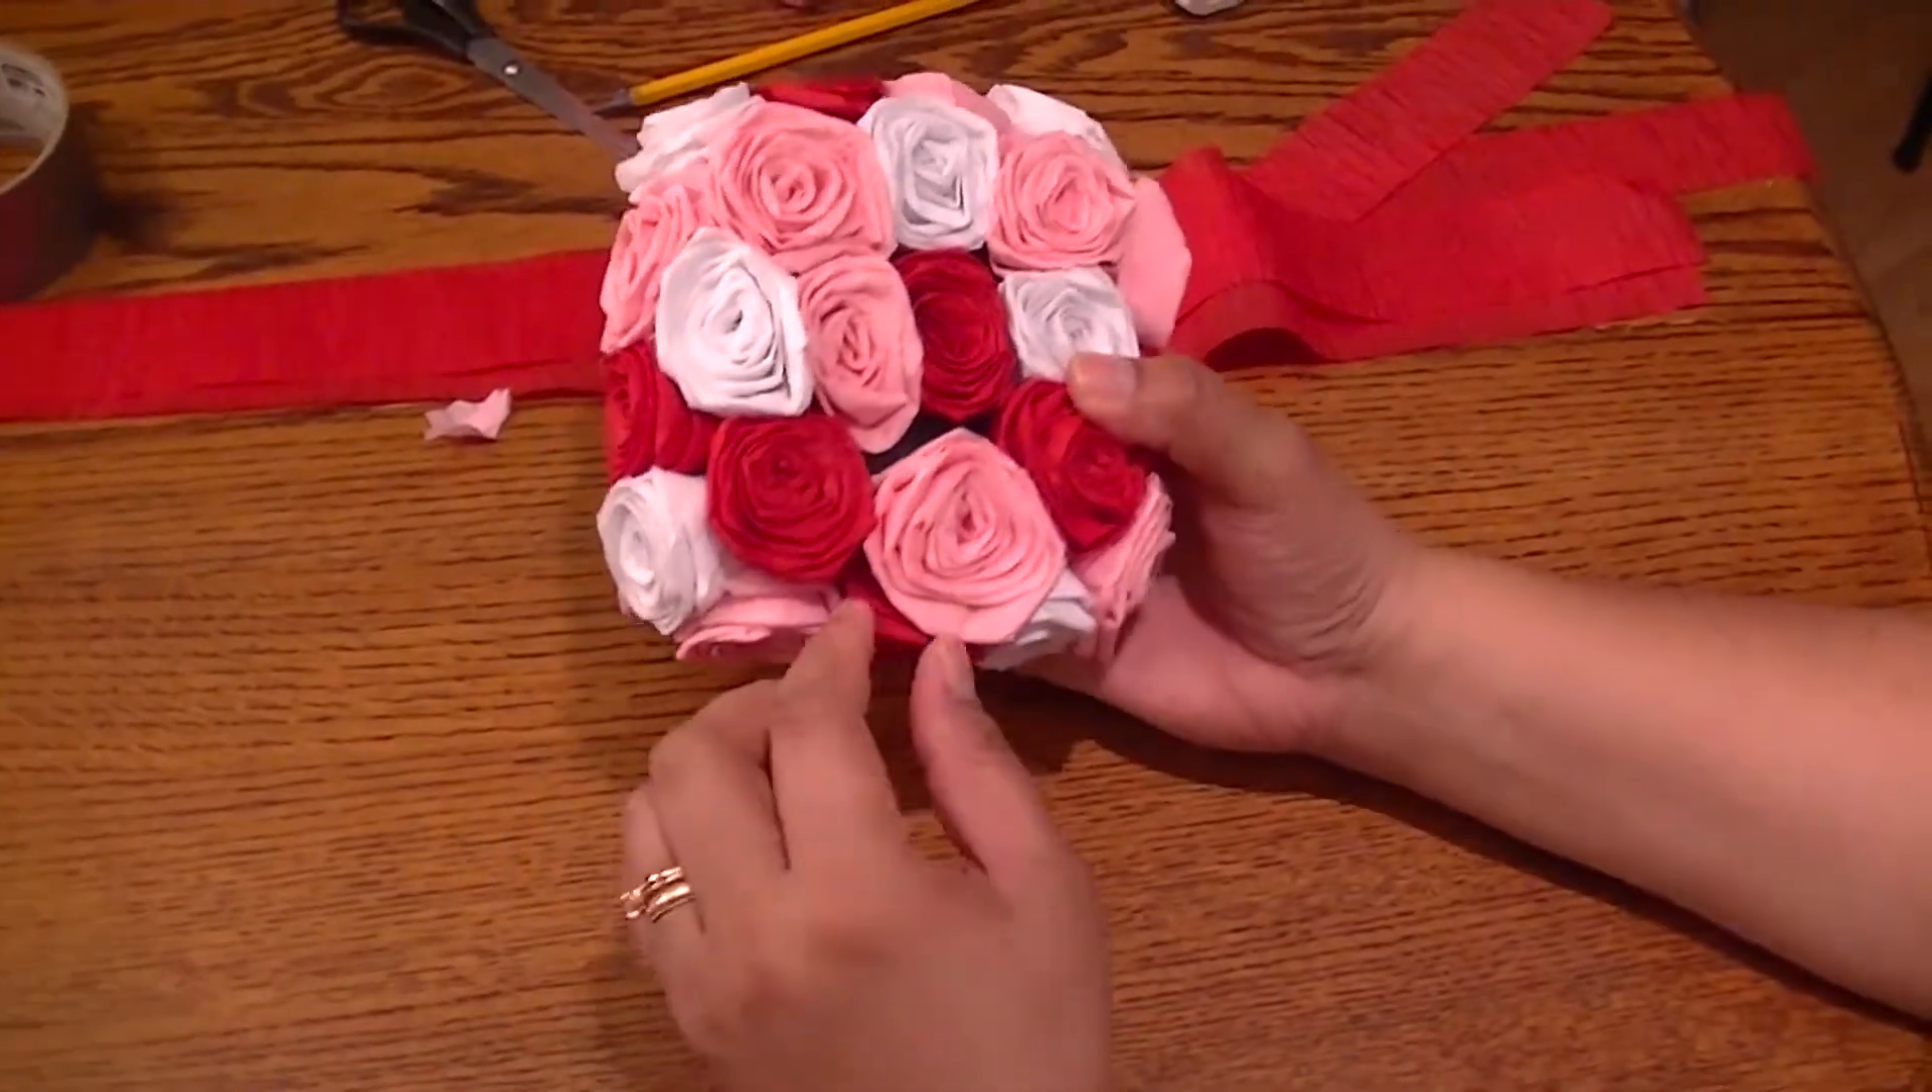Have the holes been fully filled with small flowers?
No.